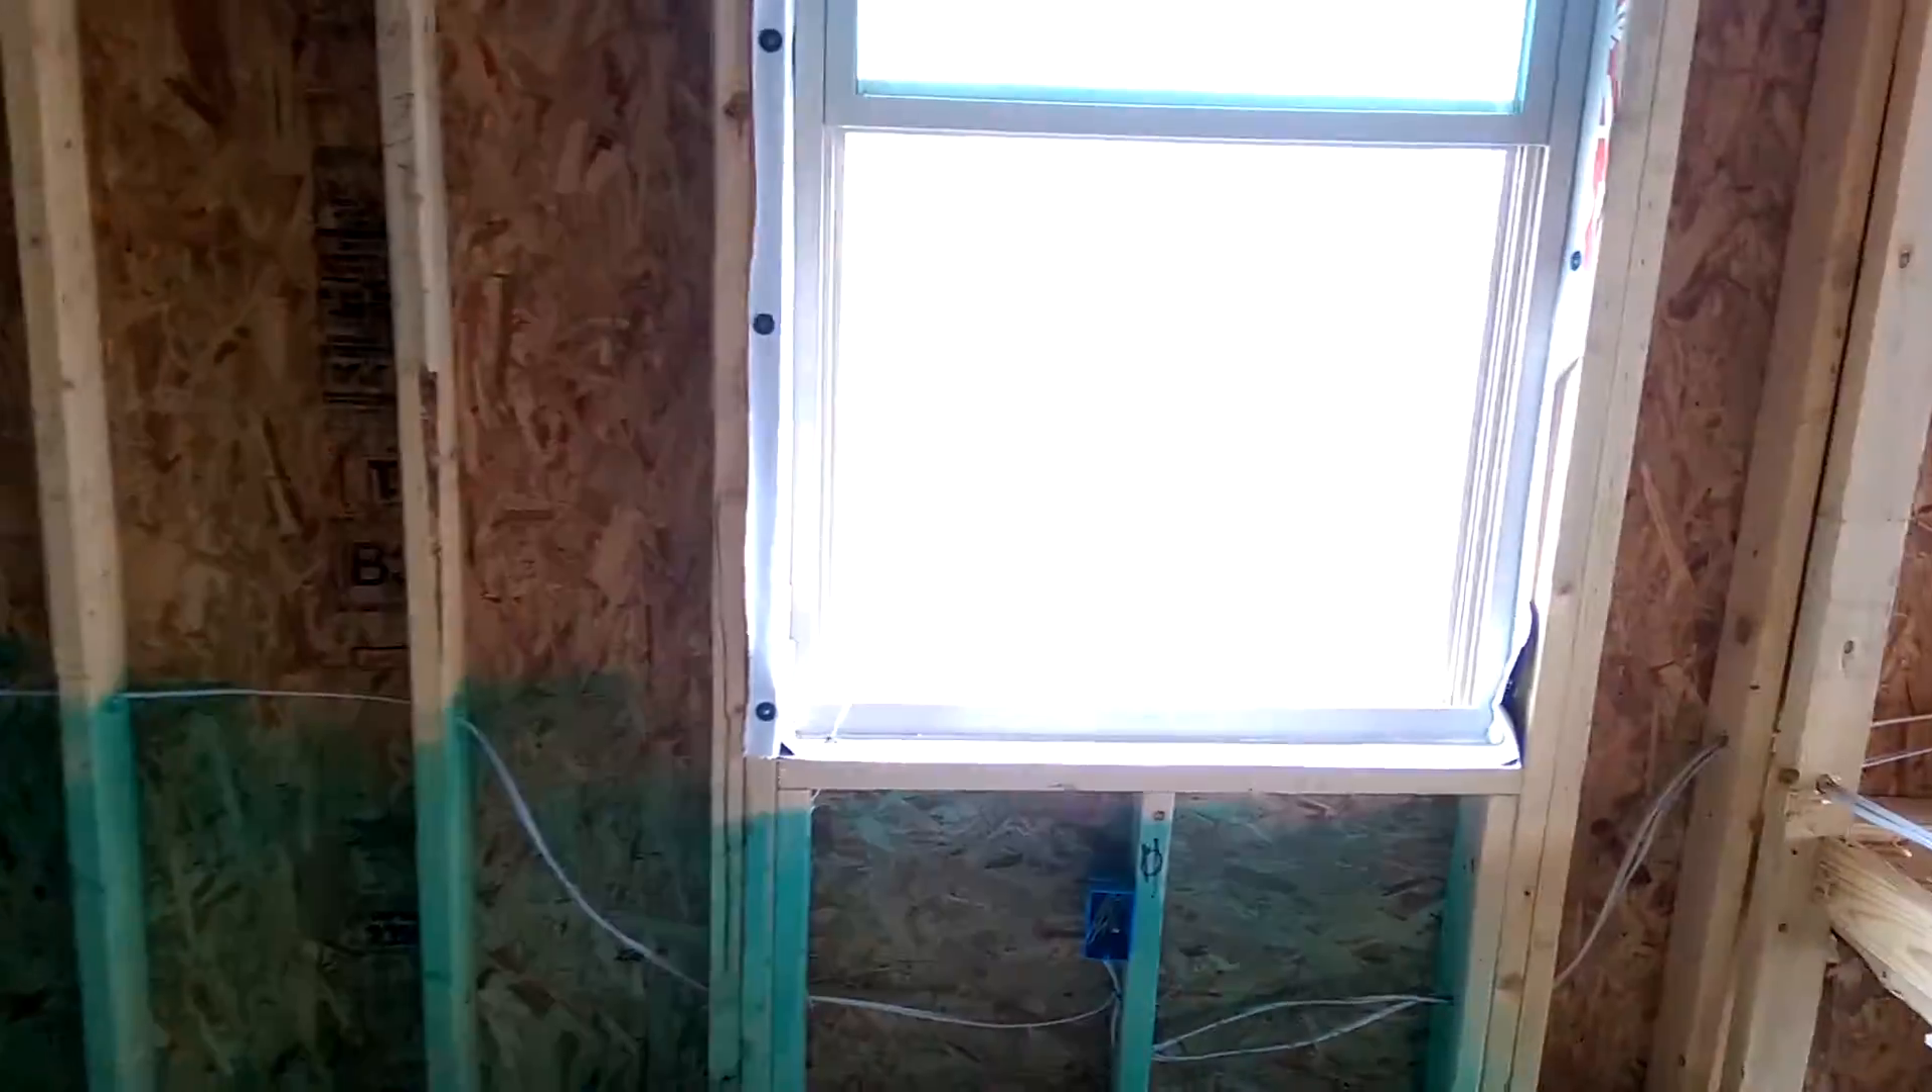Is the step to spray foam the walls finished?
No.